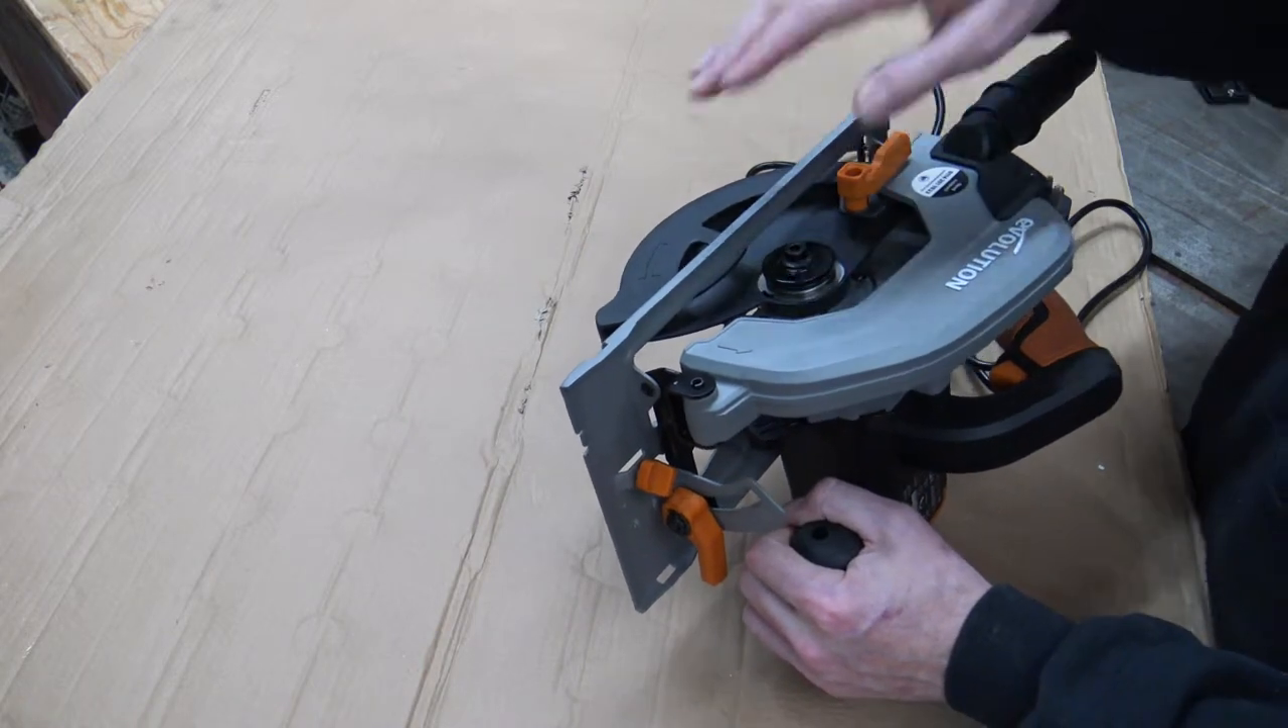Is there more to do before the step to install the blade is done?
Yes.